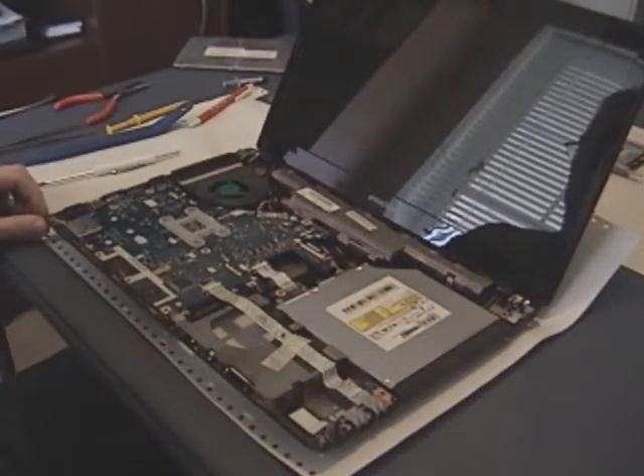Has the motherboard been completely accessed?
Yes.